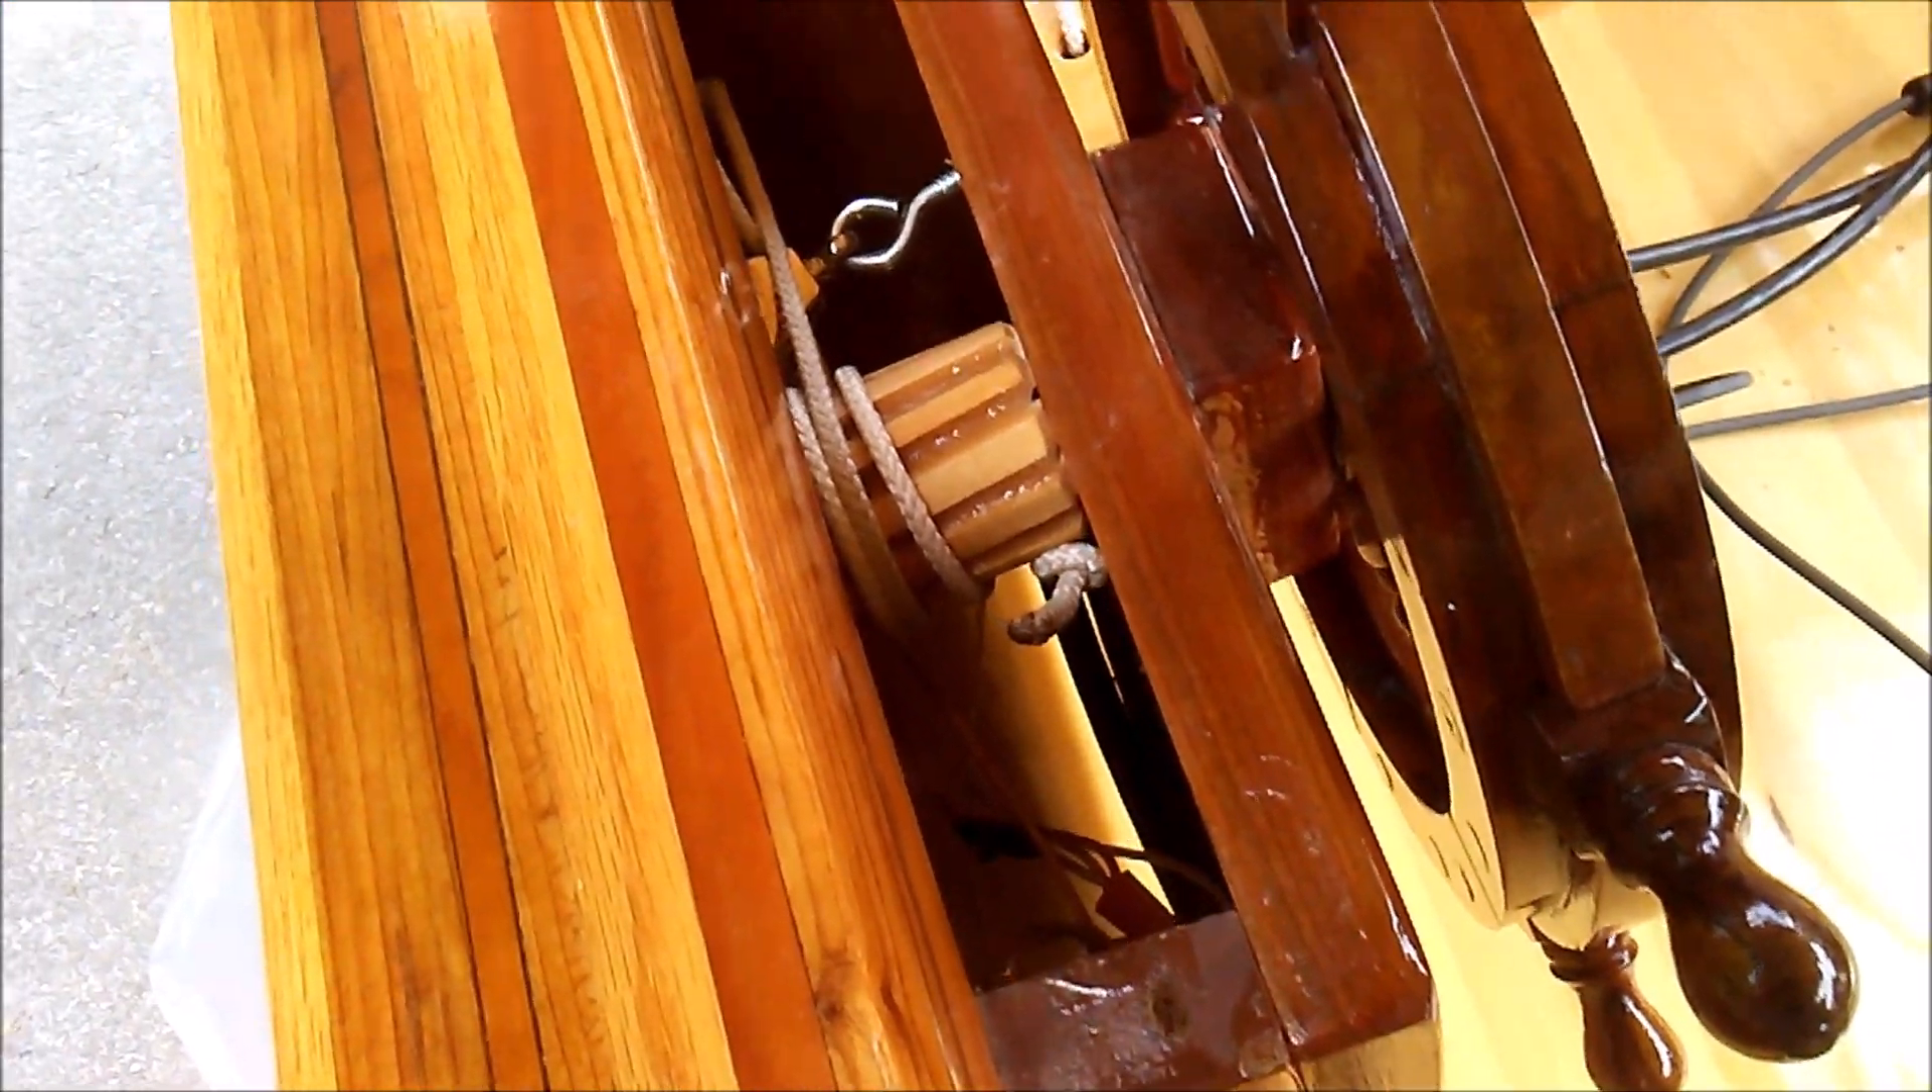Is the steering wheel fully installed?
Yes.